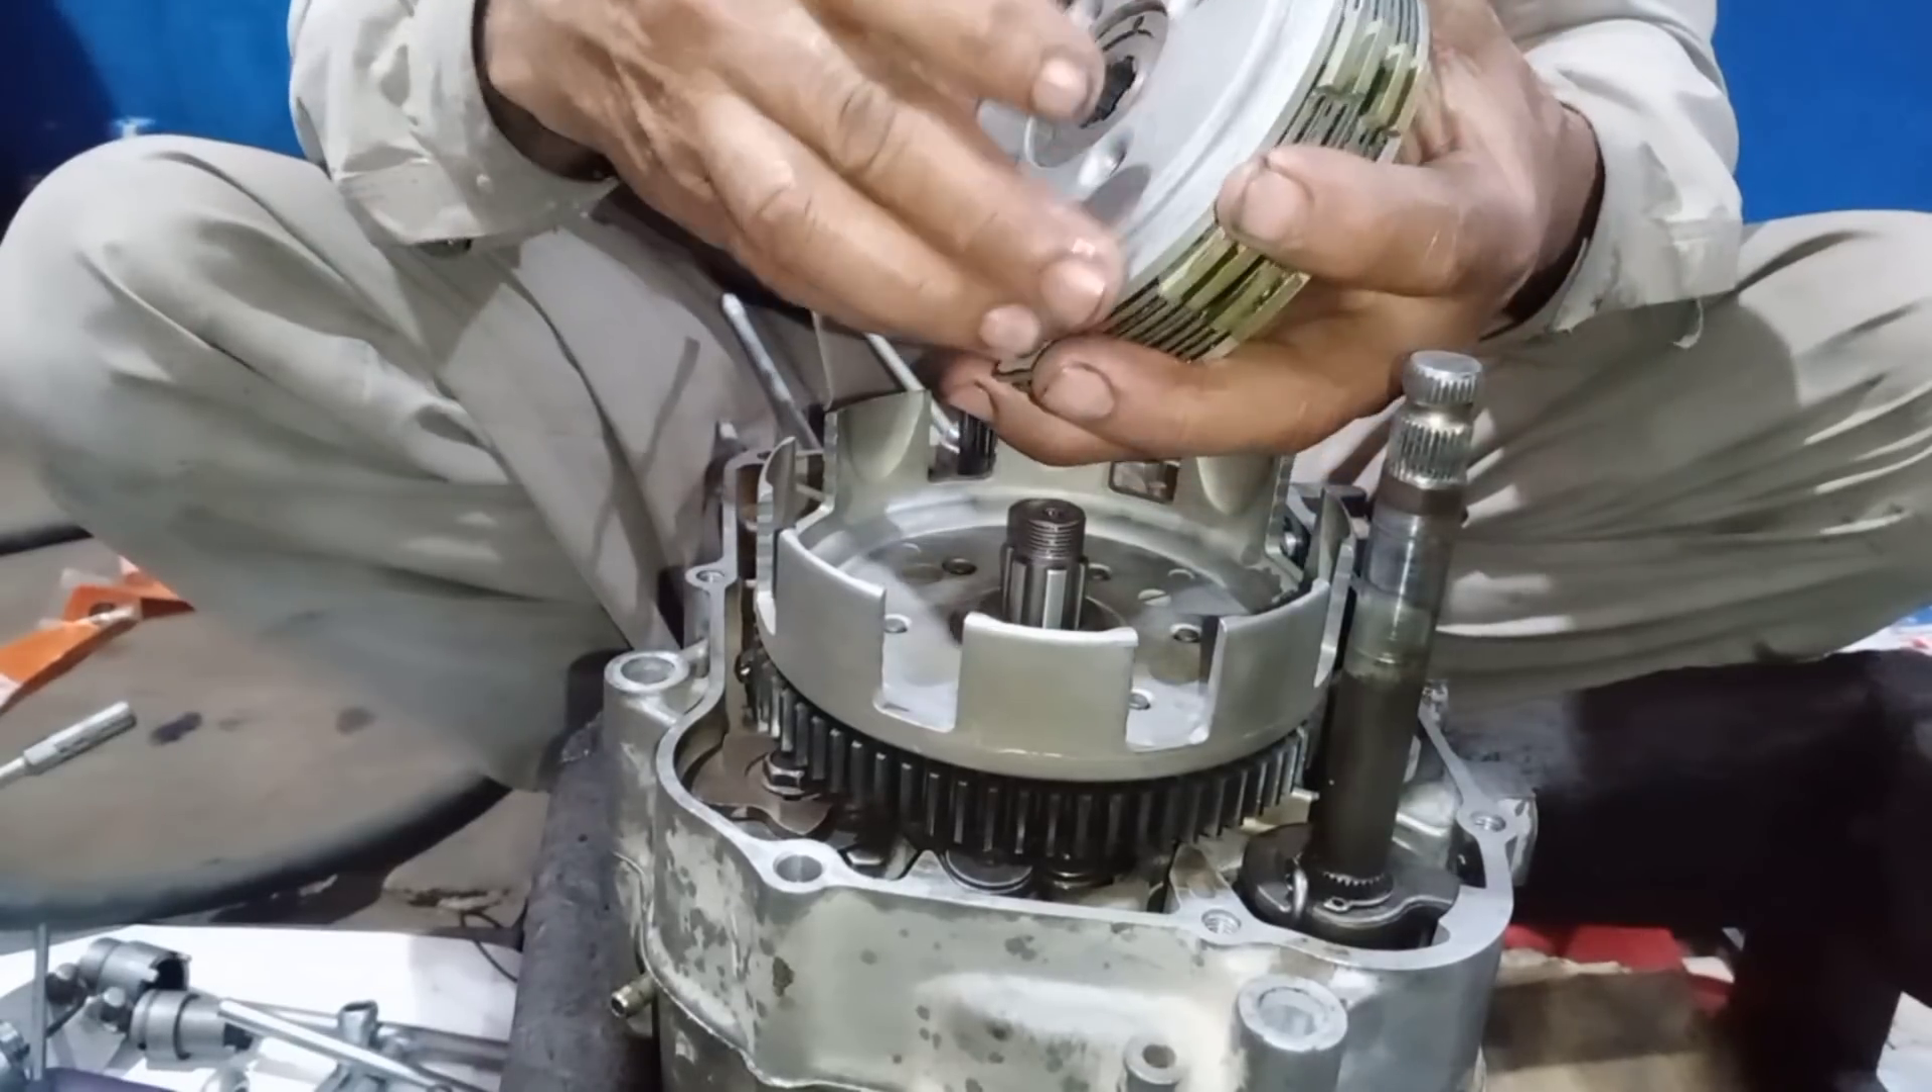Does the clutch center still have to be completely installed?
Yes.